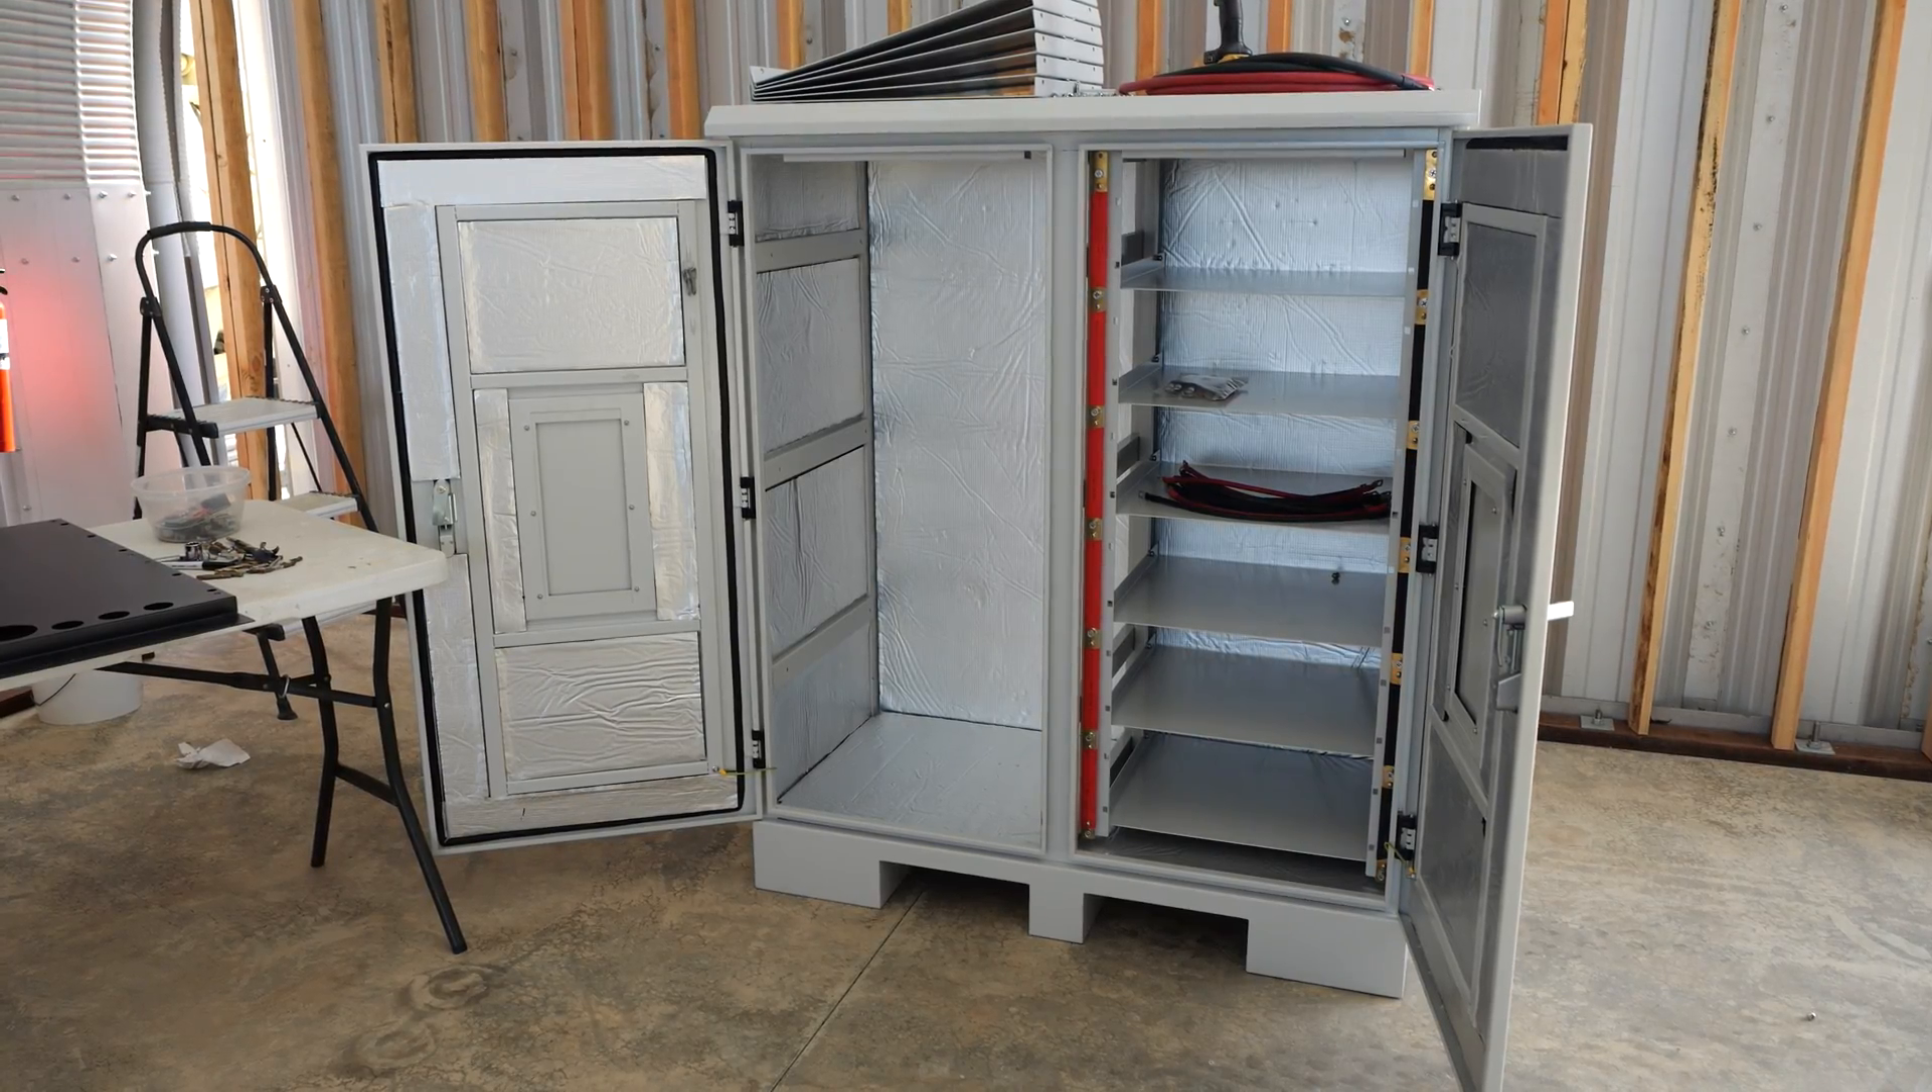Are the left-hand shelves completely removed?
Yes.